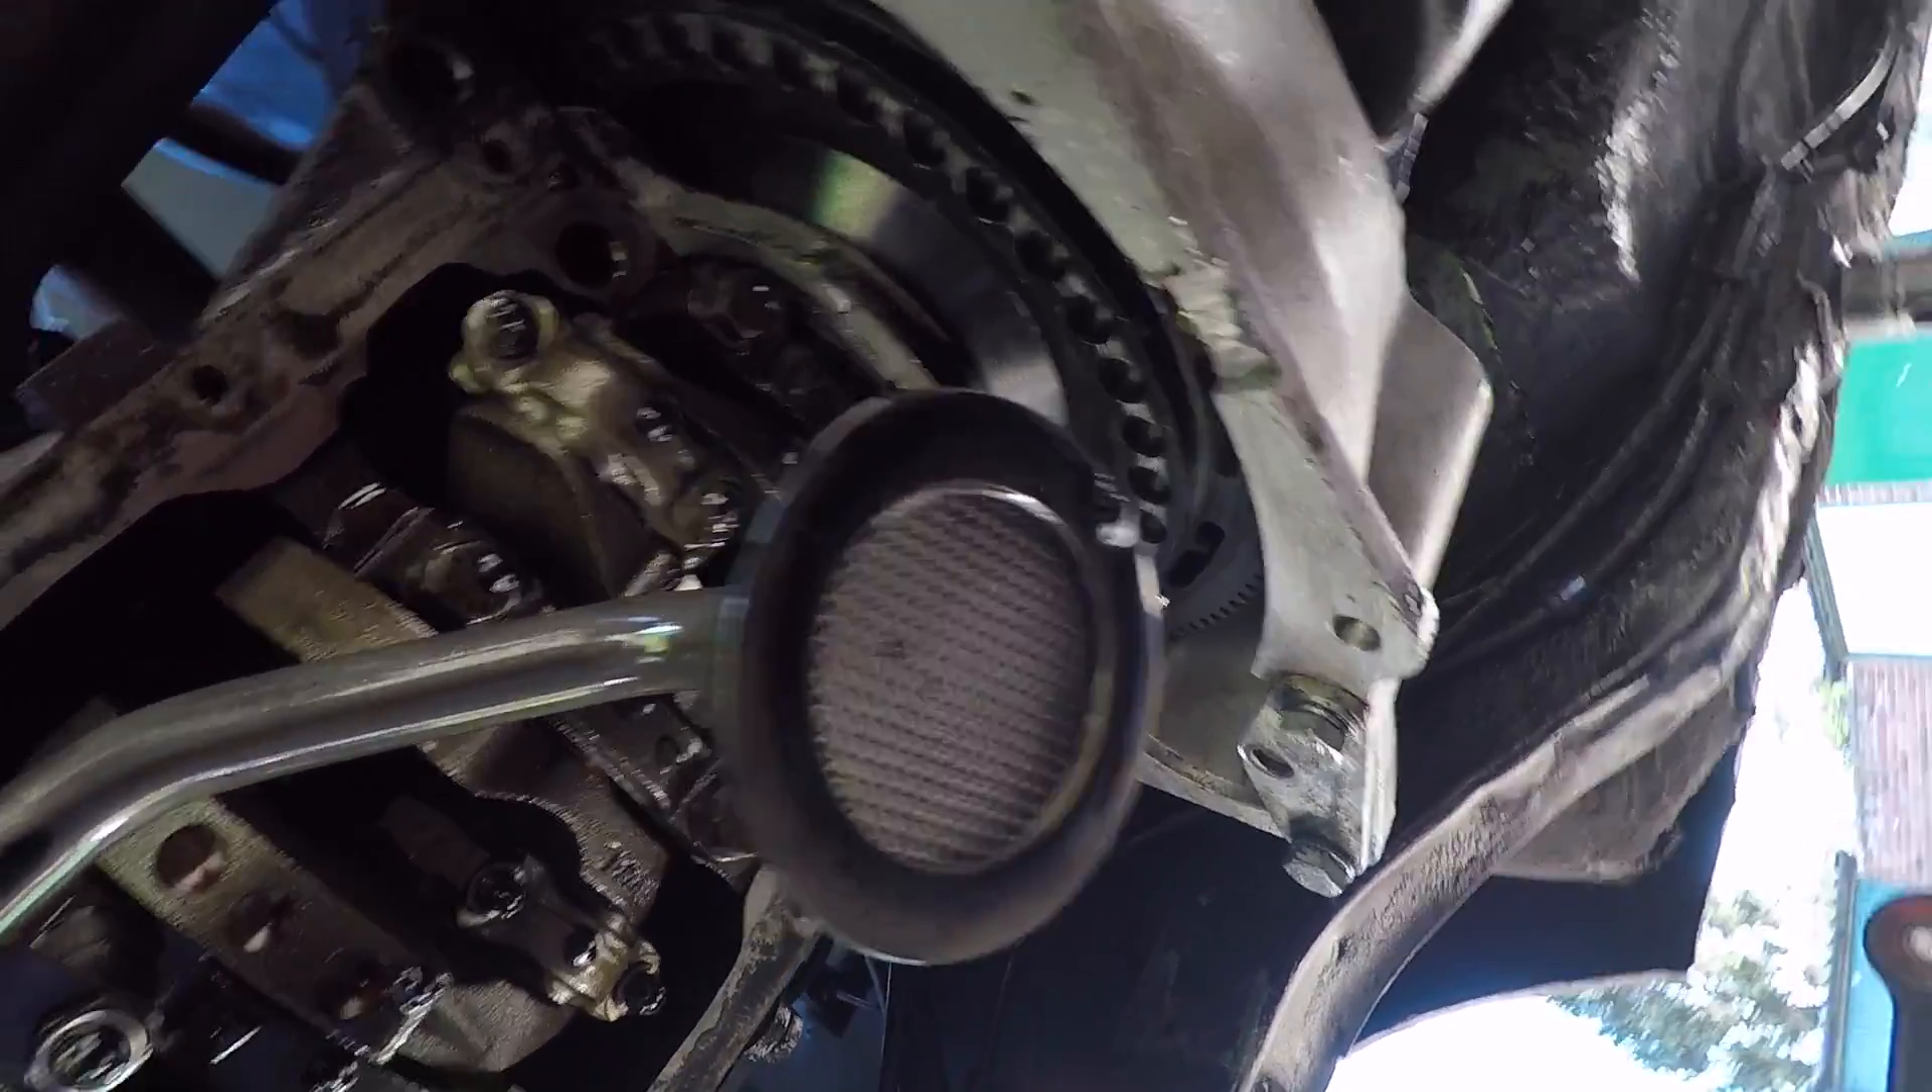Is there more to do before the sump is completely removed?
No.